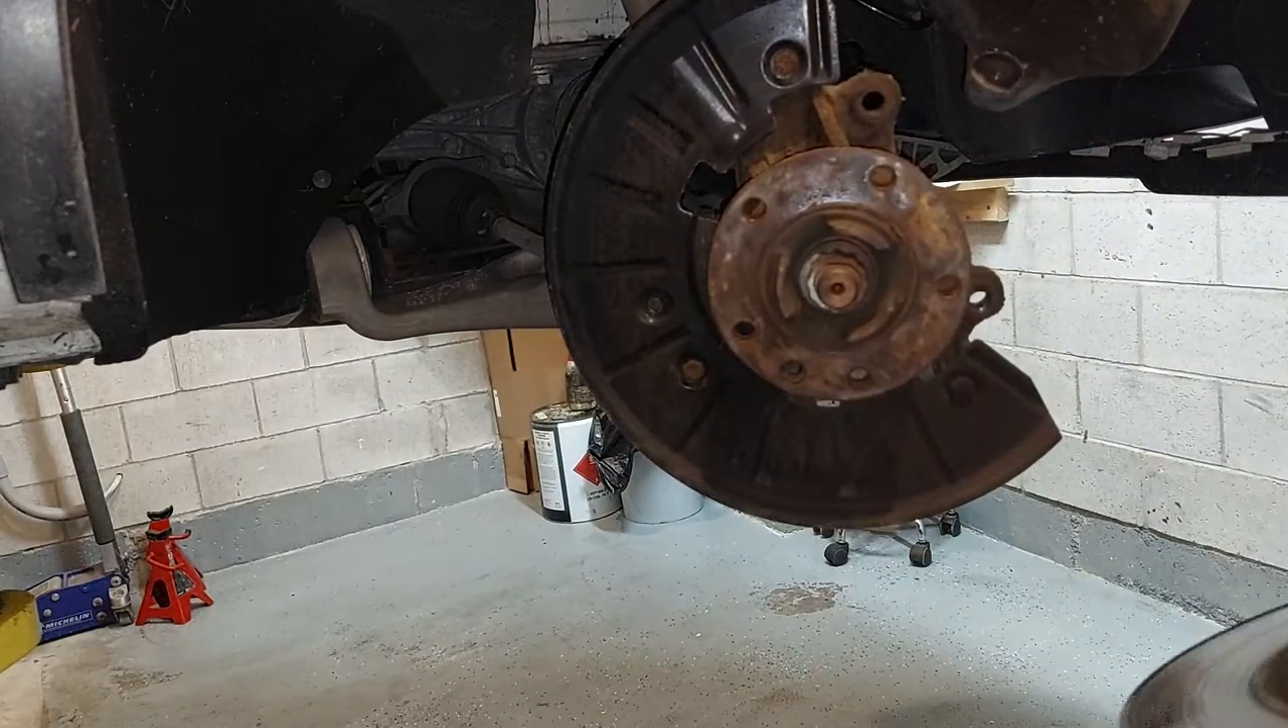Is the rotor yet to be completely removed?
No.